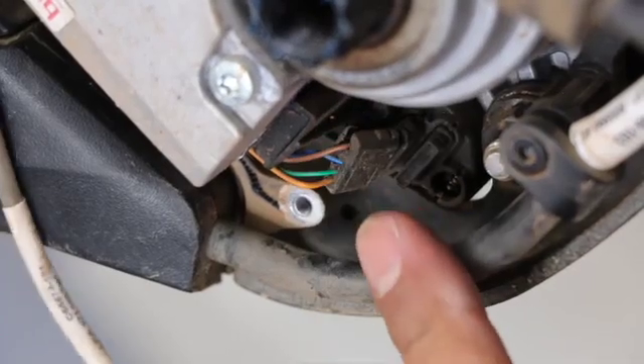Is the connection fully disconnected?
No.